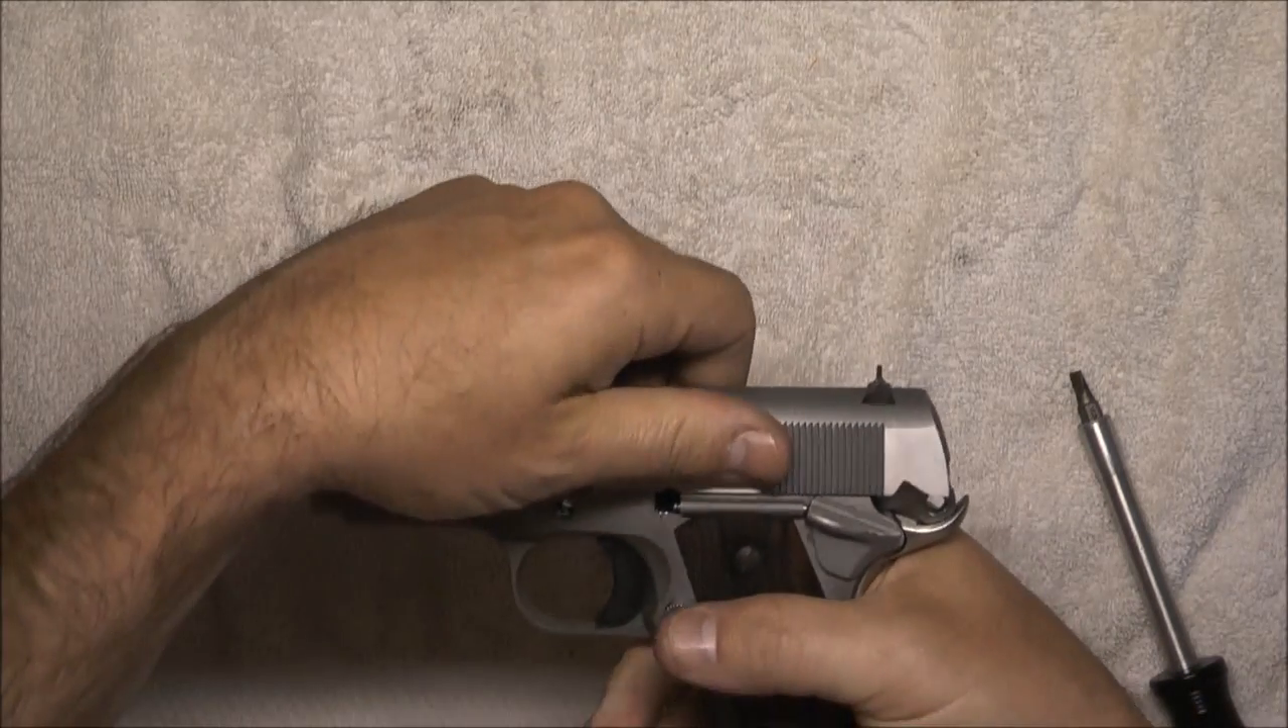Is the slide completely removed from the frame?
No.